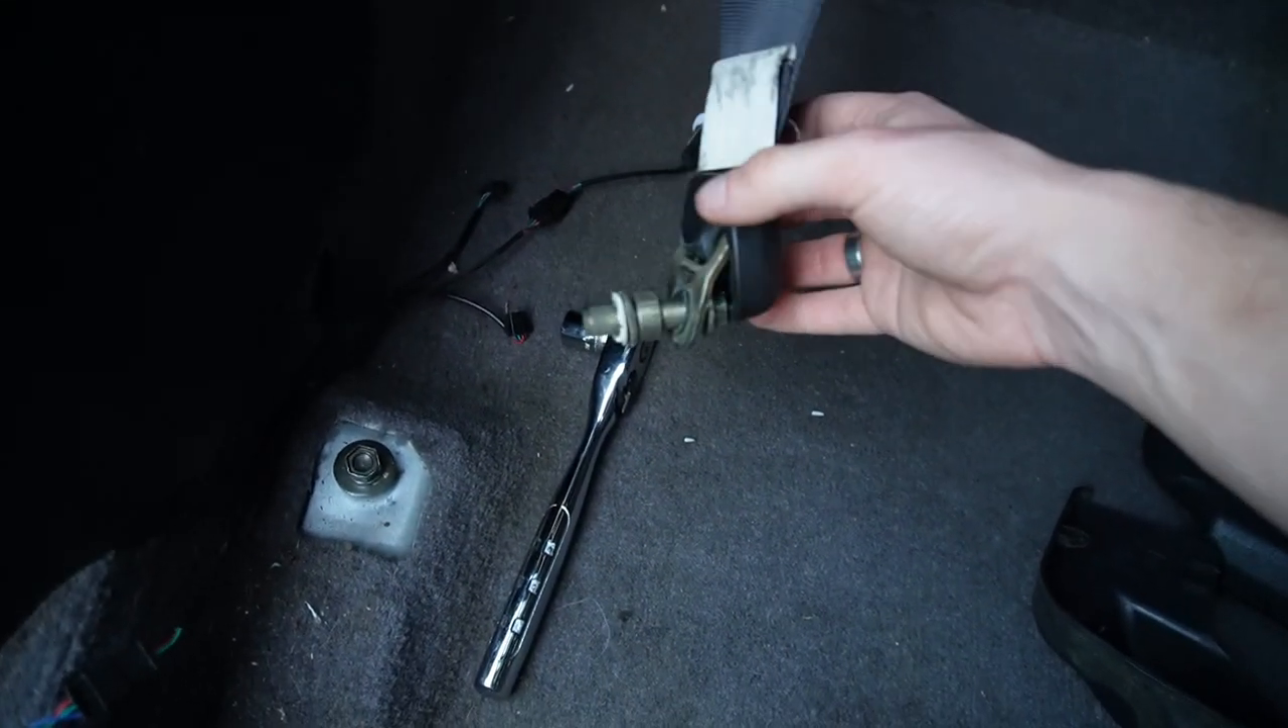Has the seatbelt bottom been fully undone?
Yes.